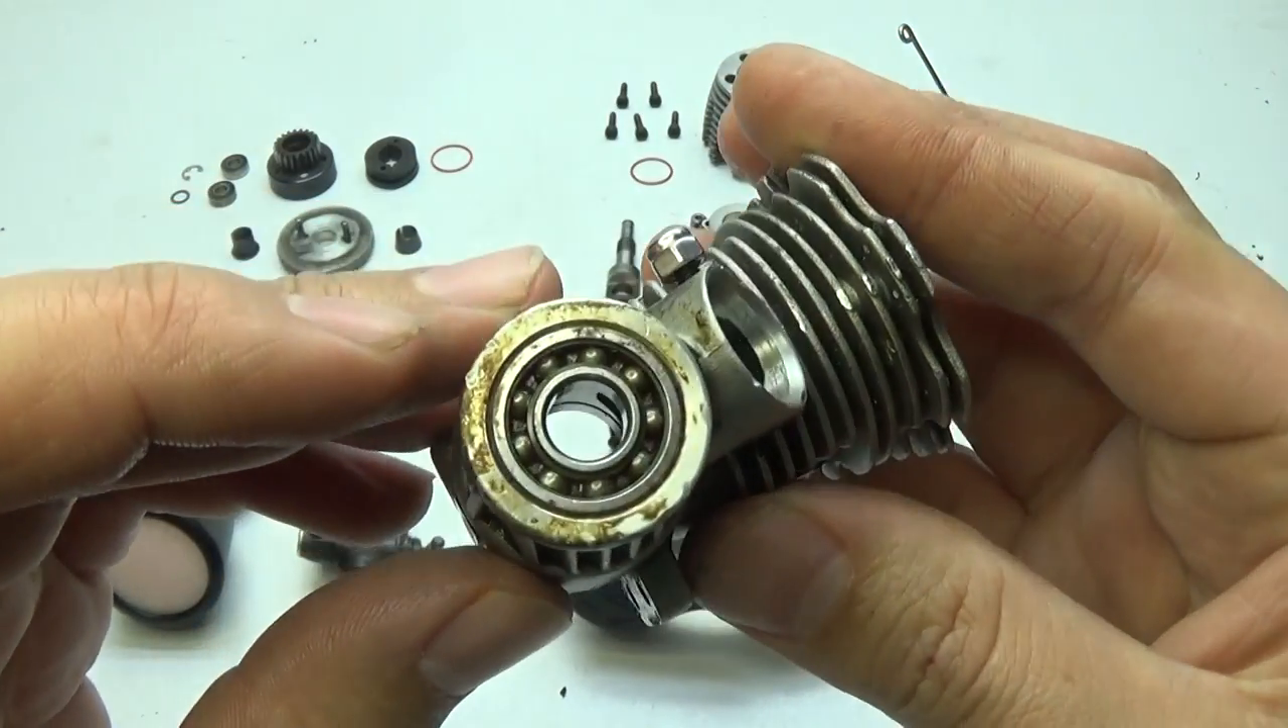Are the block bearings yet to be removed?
Yes.